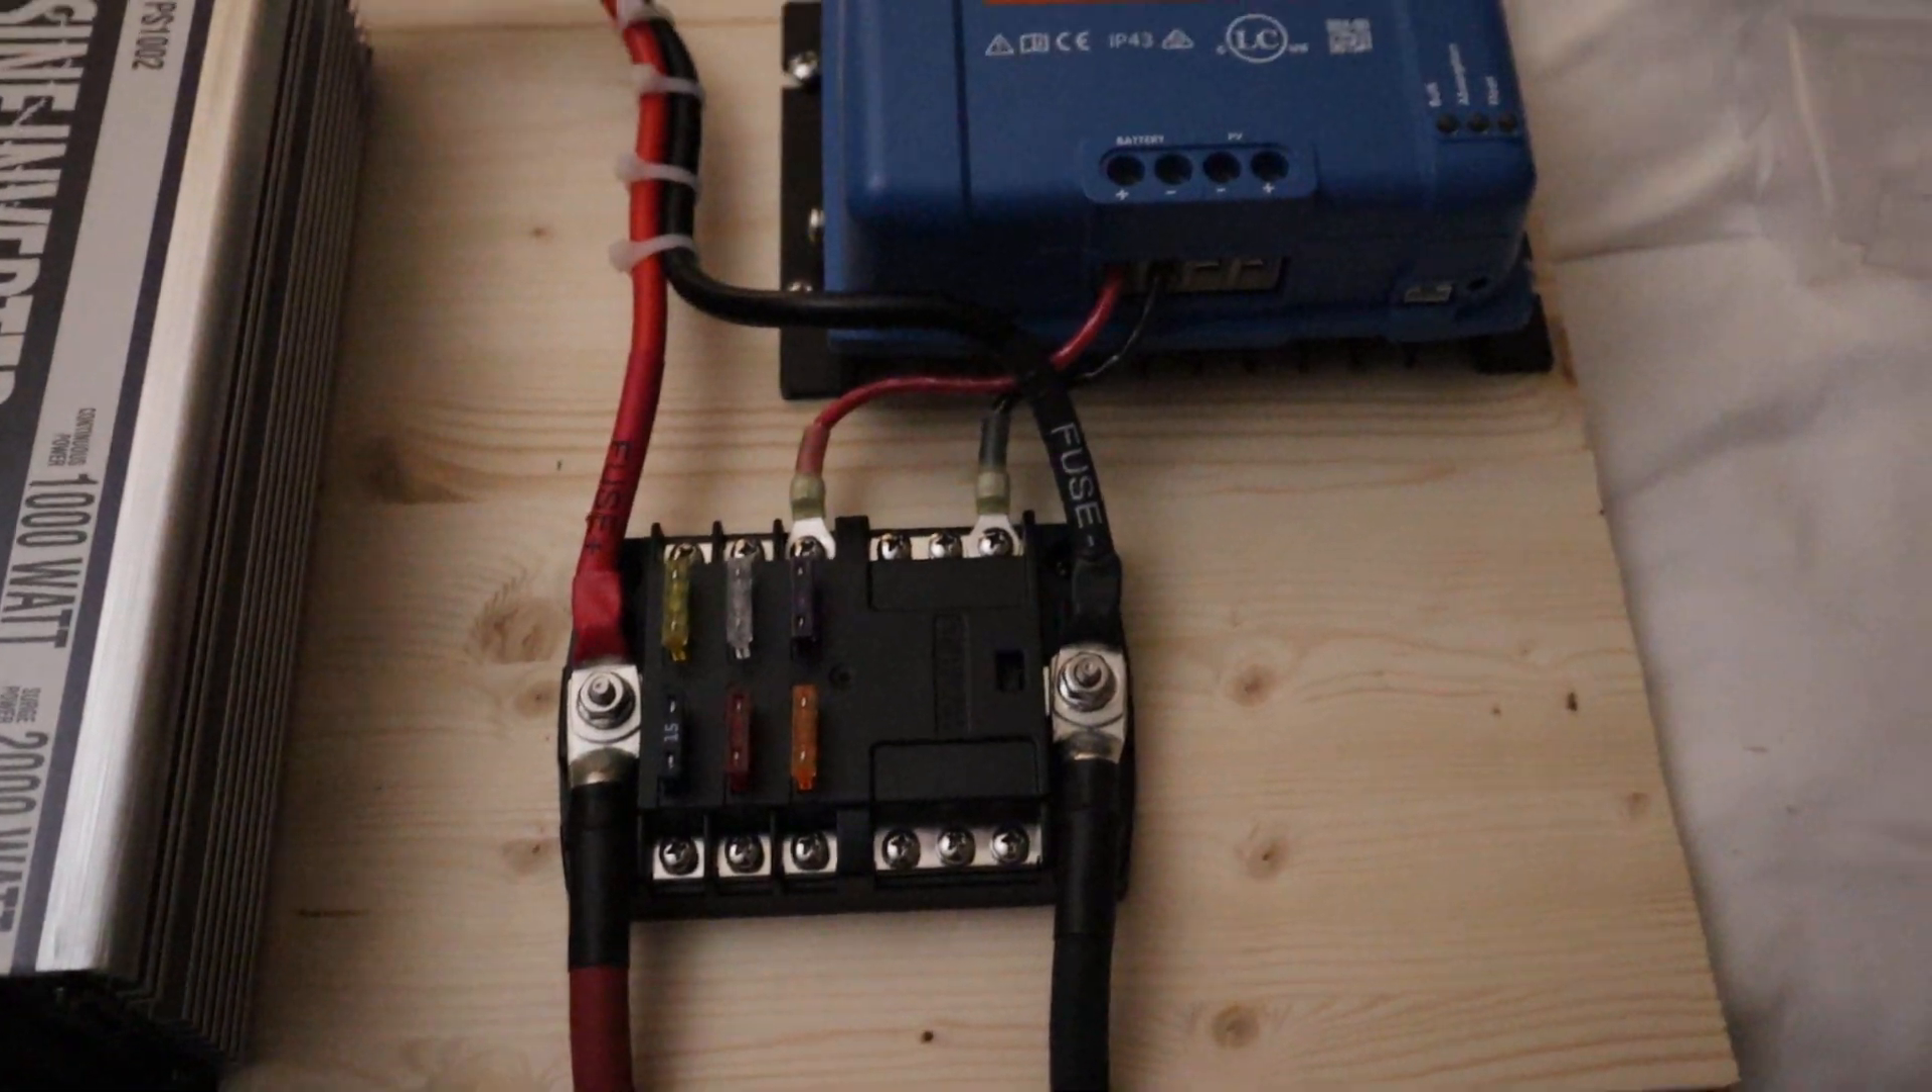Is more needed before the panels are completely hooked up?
Yes.